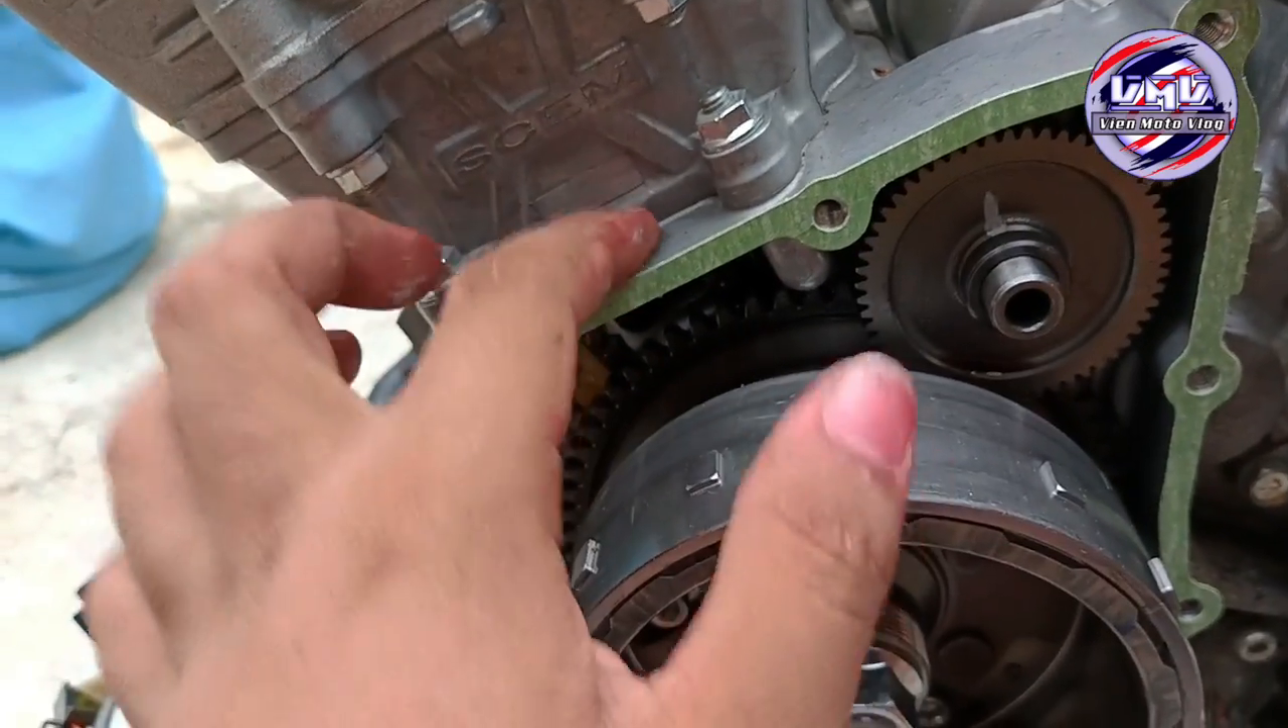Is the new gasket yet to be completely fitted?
No.